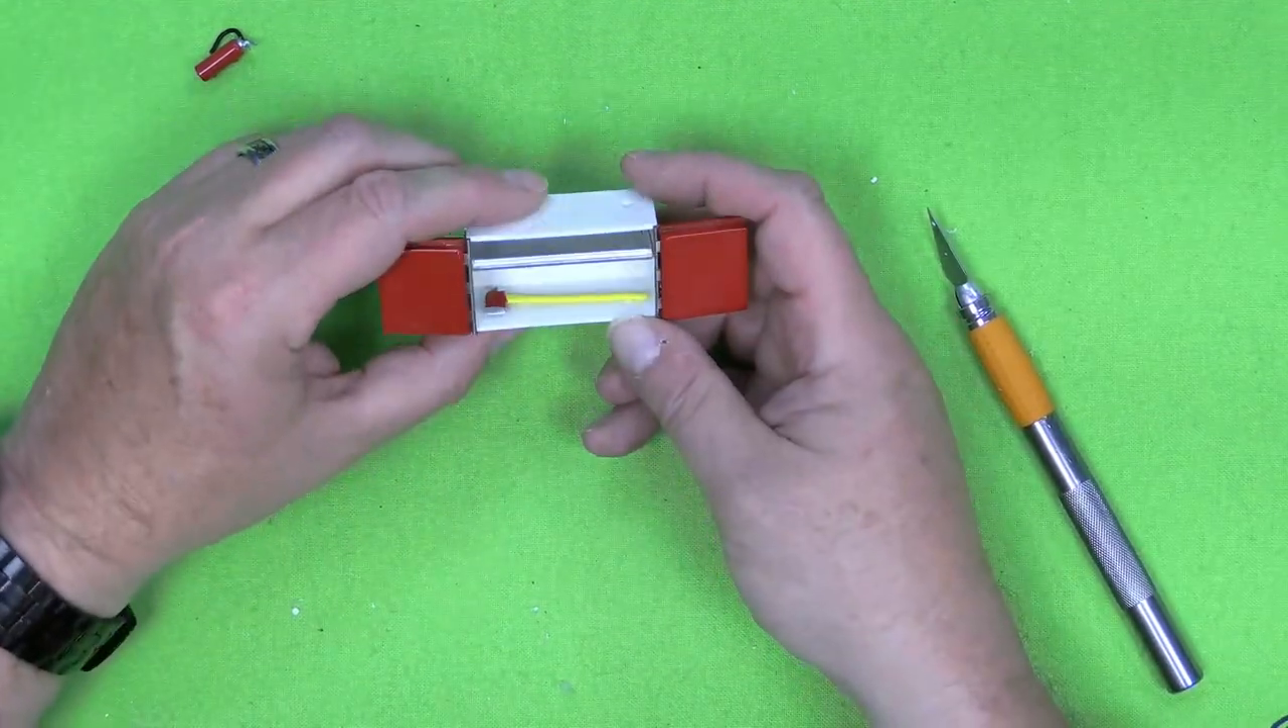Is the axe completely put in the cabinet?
Yes.